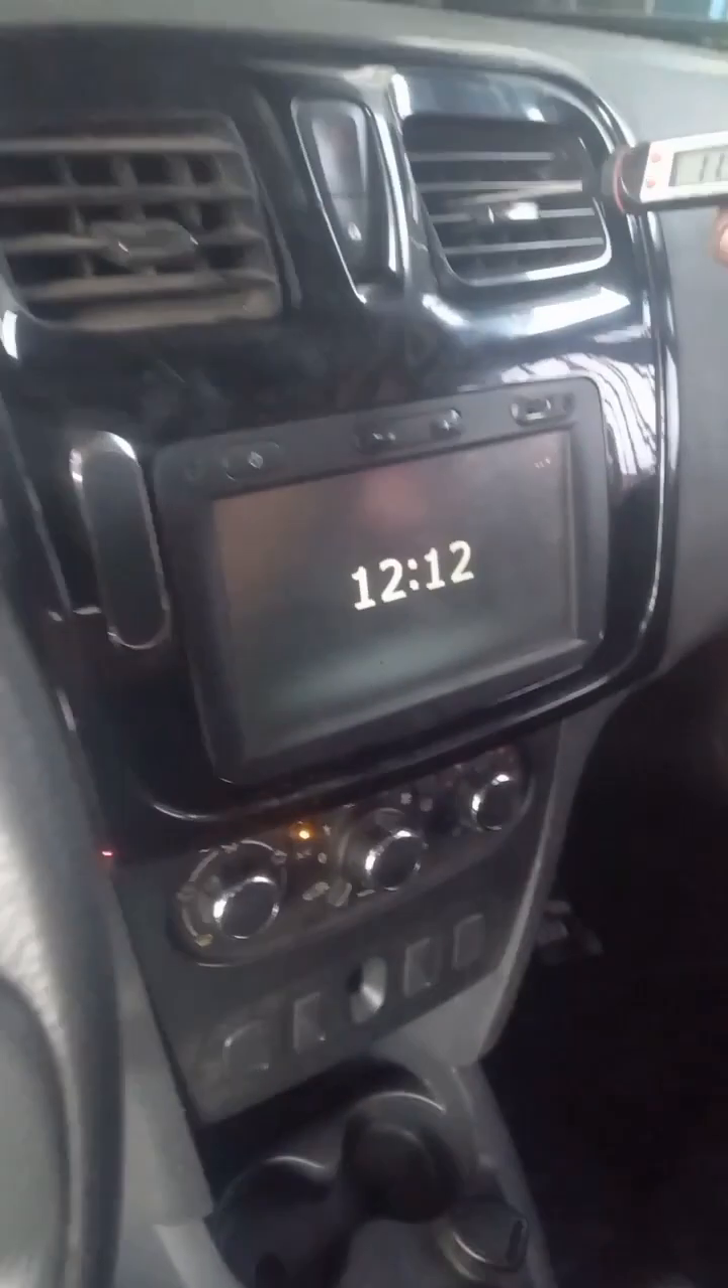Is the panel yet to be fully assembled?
No.